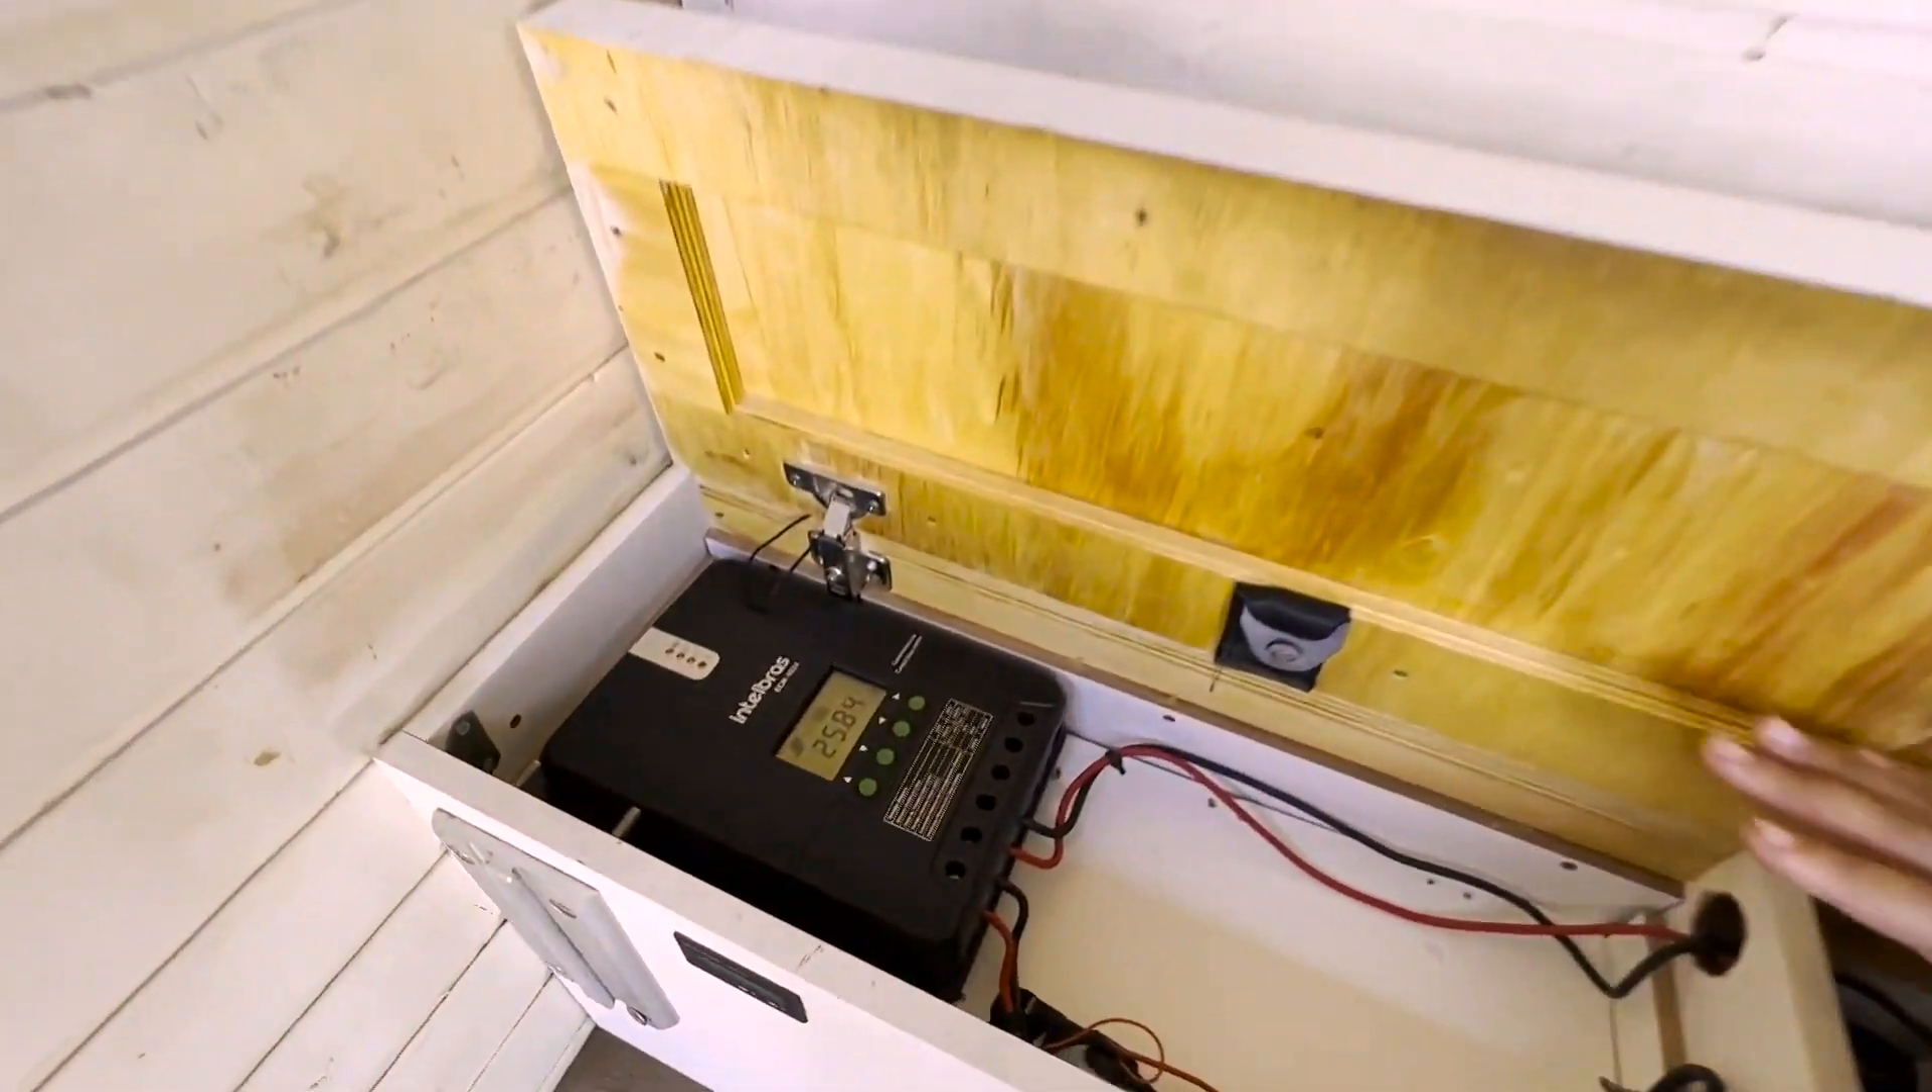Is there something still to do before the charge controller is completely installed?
No.